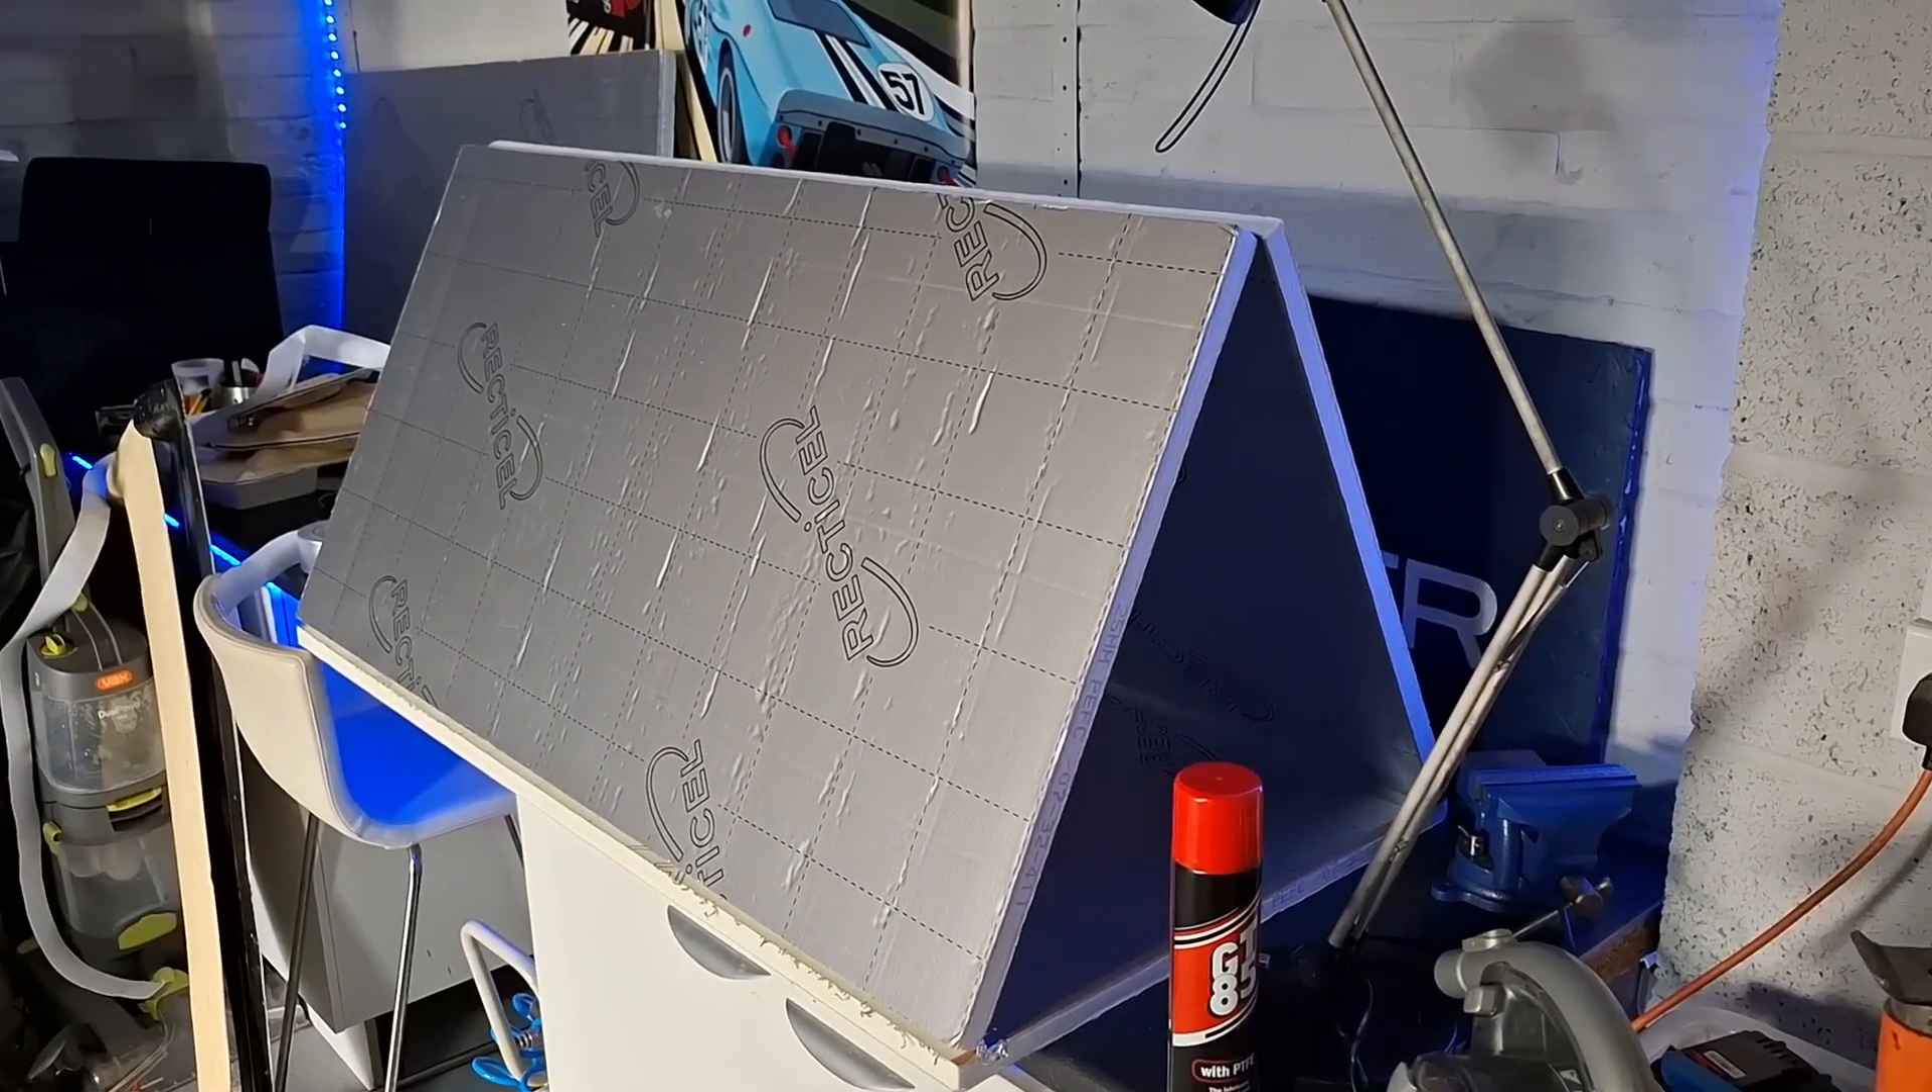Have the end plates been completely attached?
No.